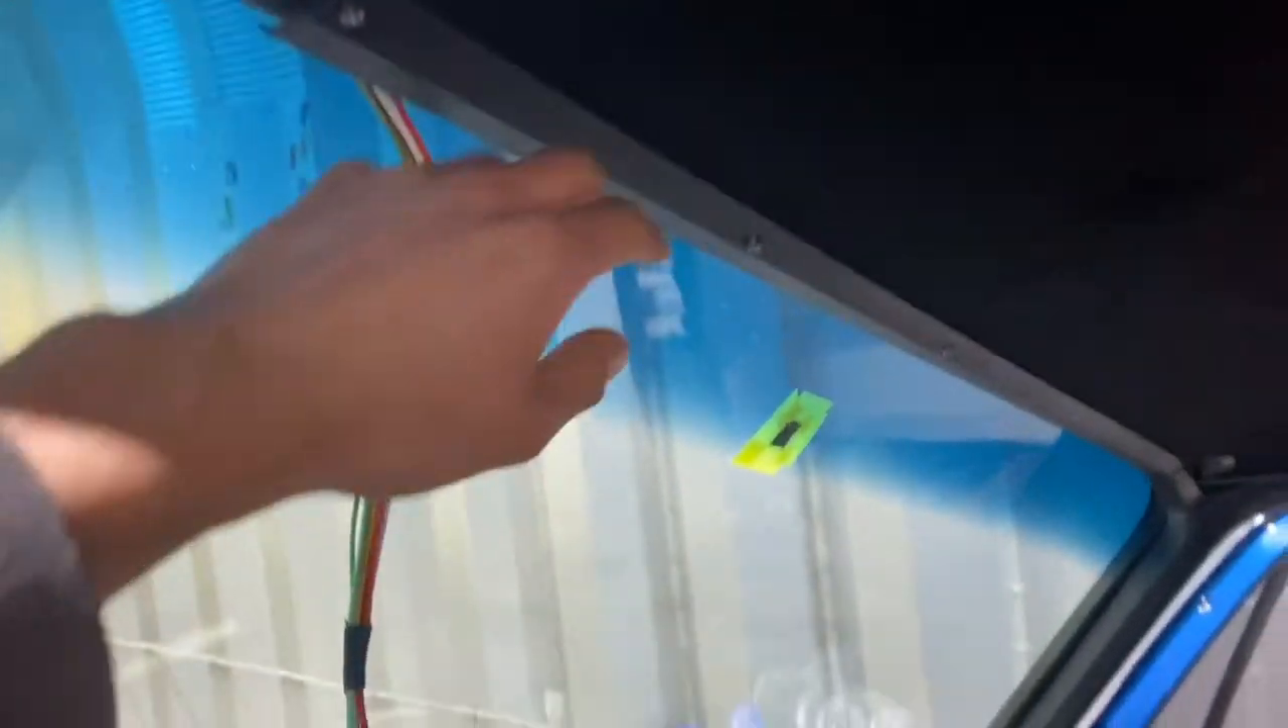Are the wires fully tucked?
No.